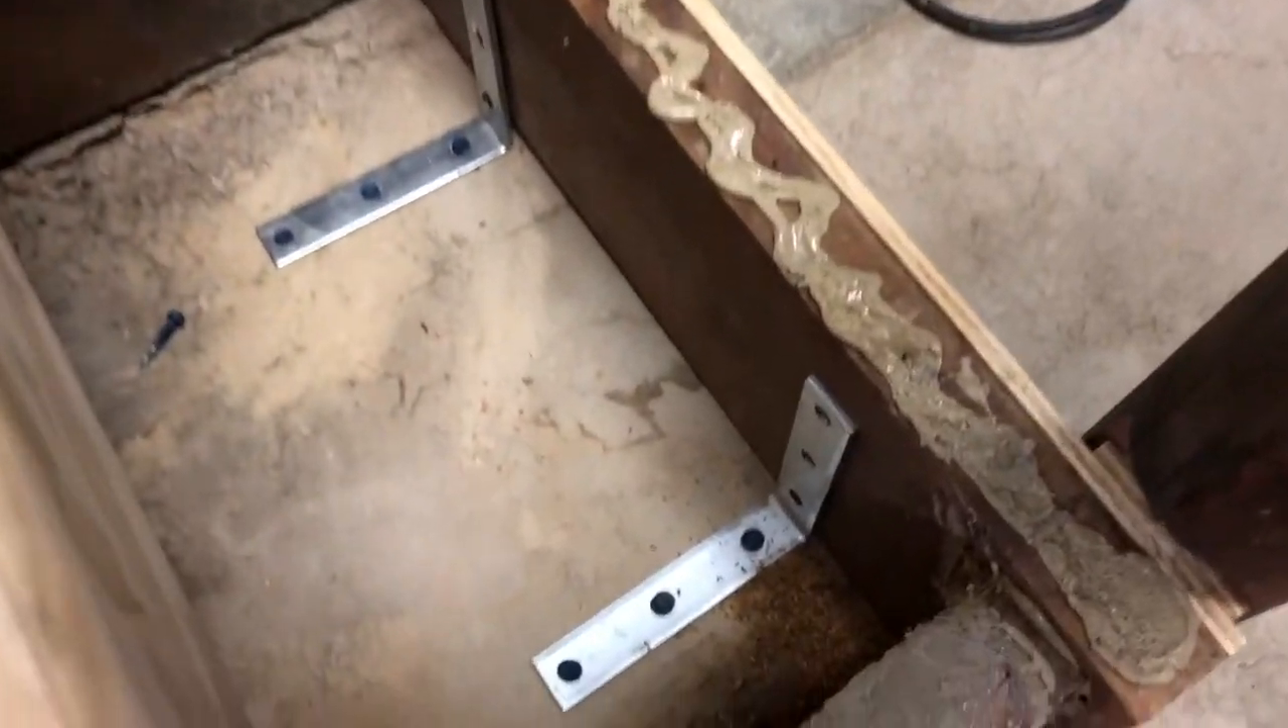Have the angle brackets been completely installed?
Yes.